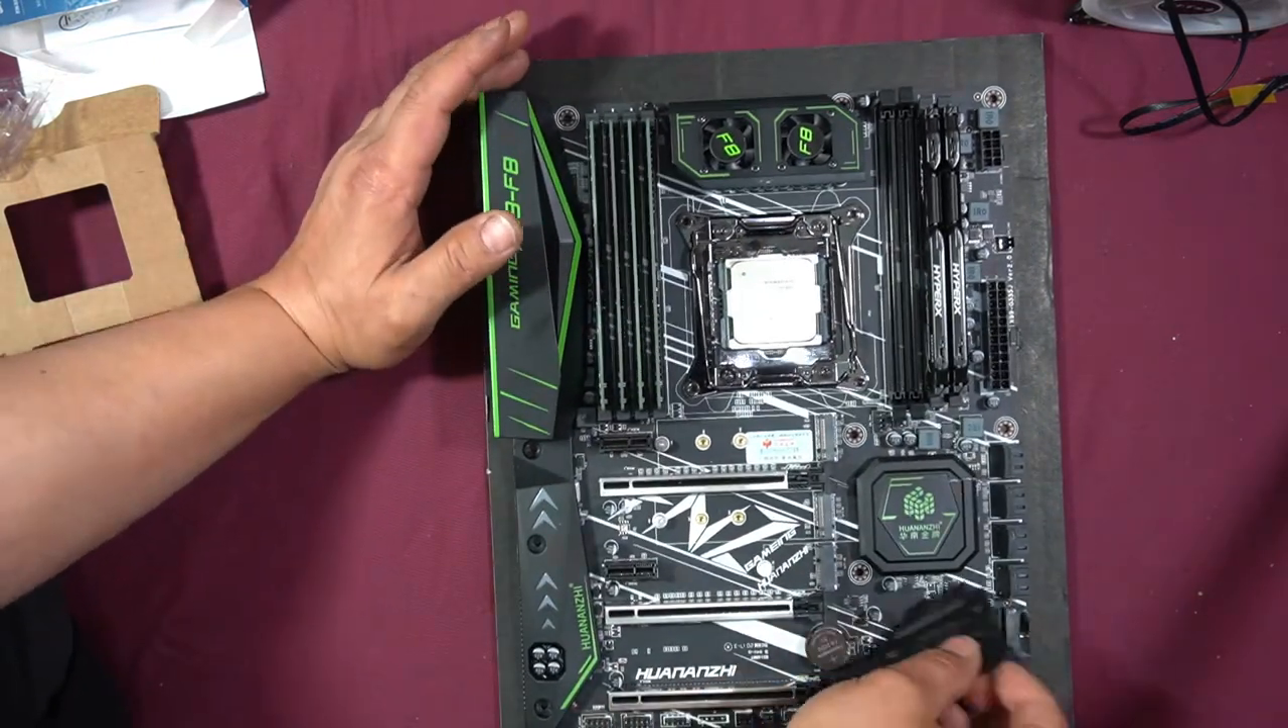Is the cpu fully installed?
Yes.